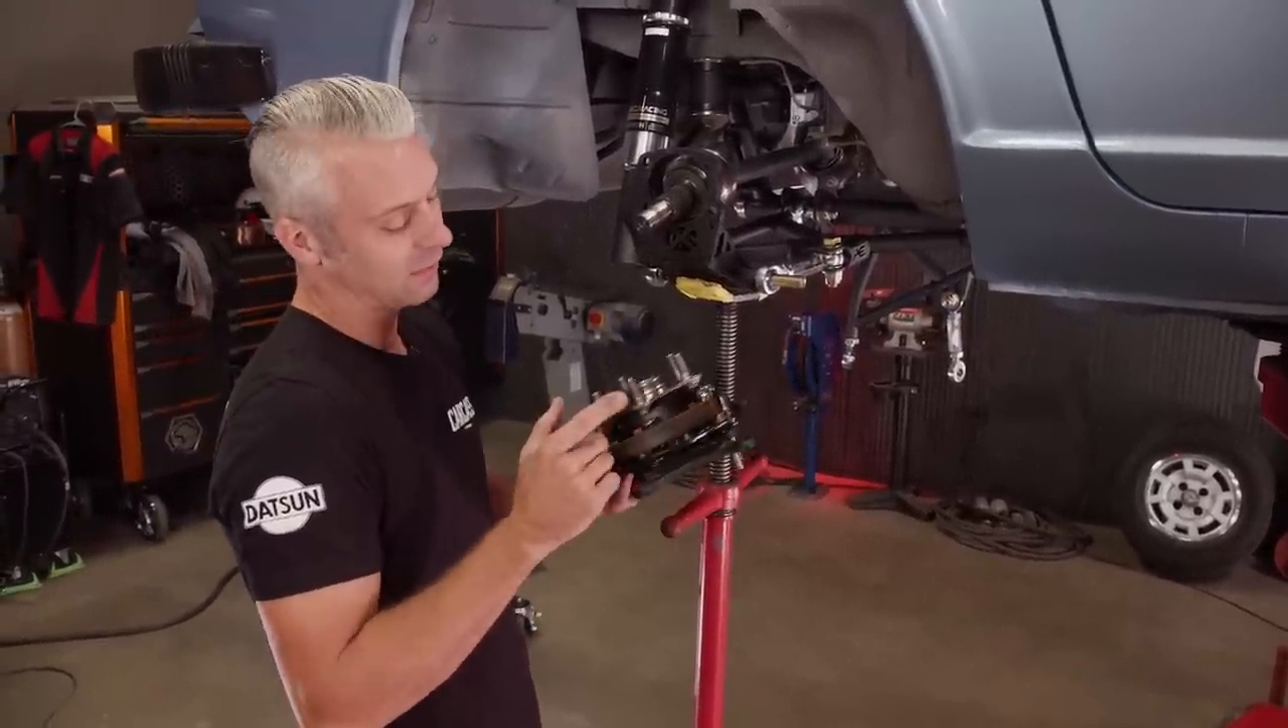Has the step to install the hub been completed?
No.